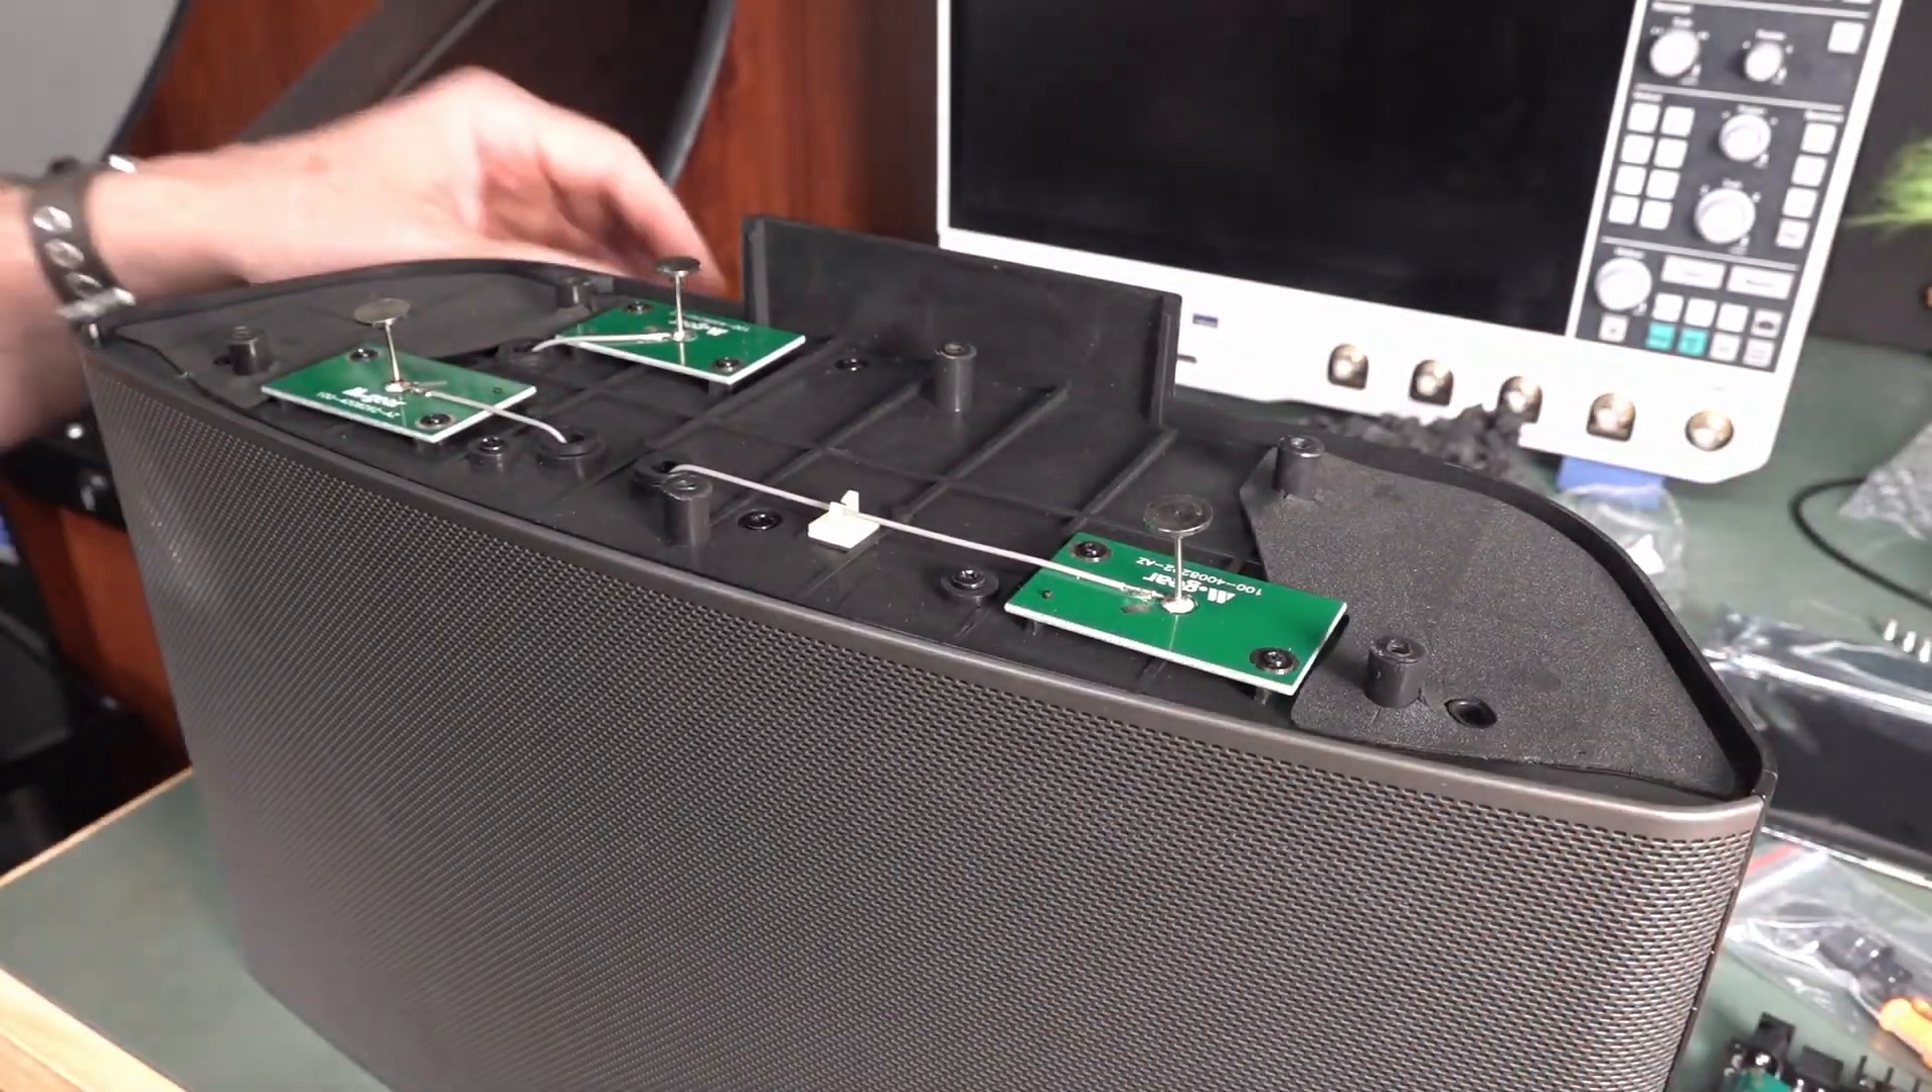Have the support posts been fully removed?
No.